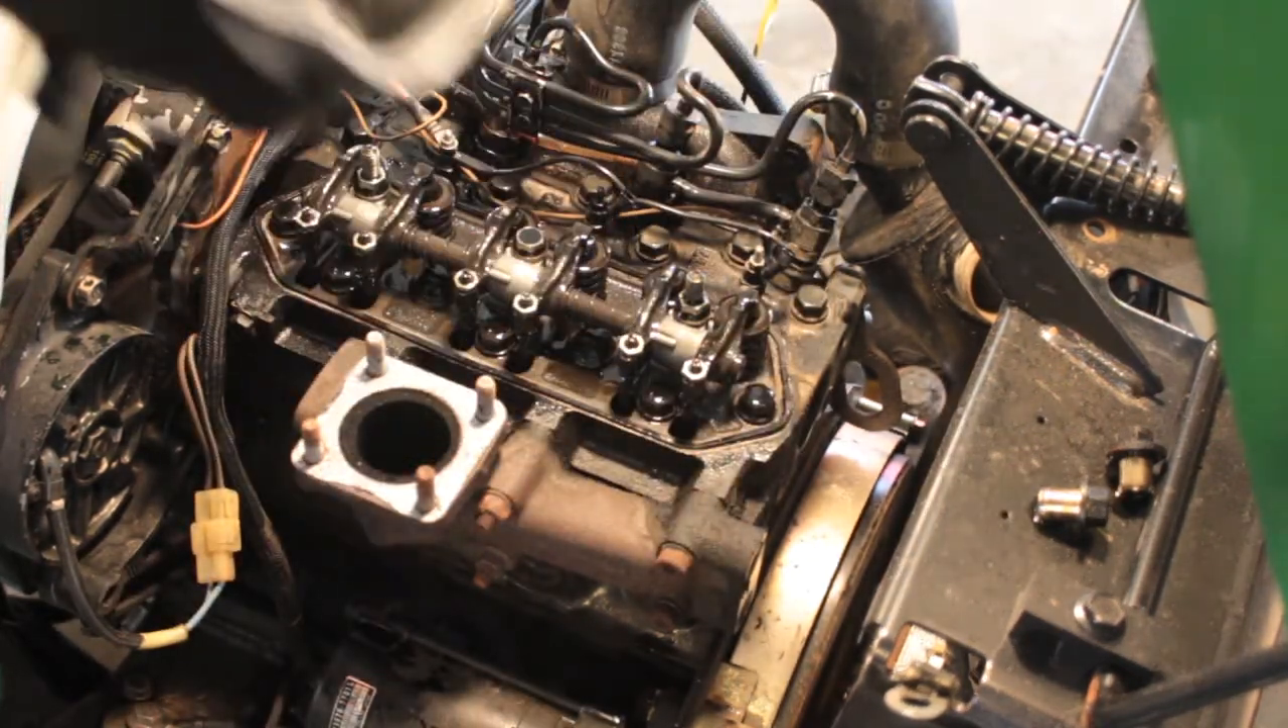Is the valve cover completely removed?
Yes.